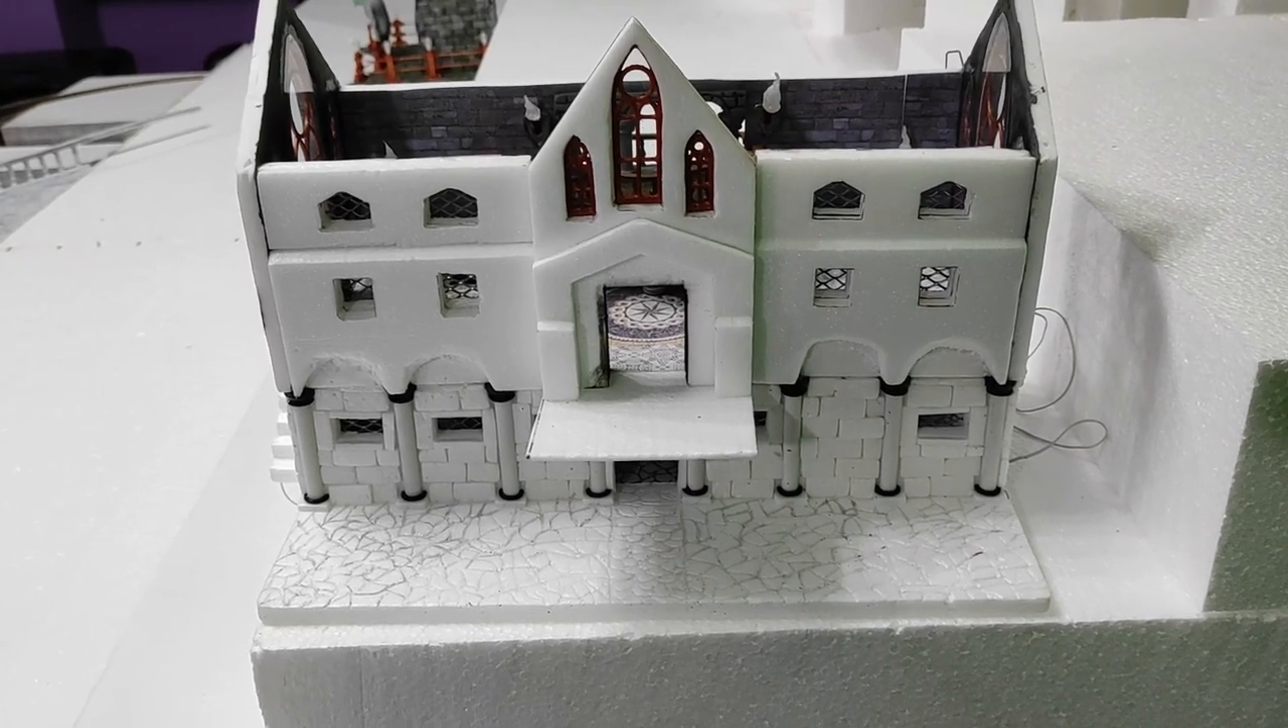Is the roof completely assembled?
No.